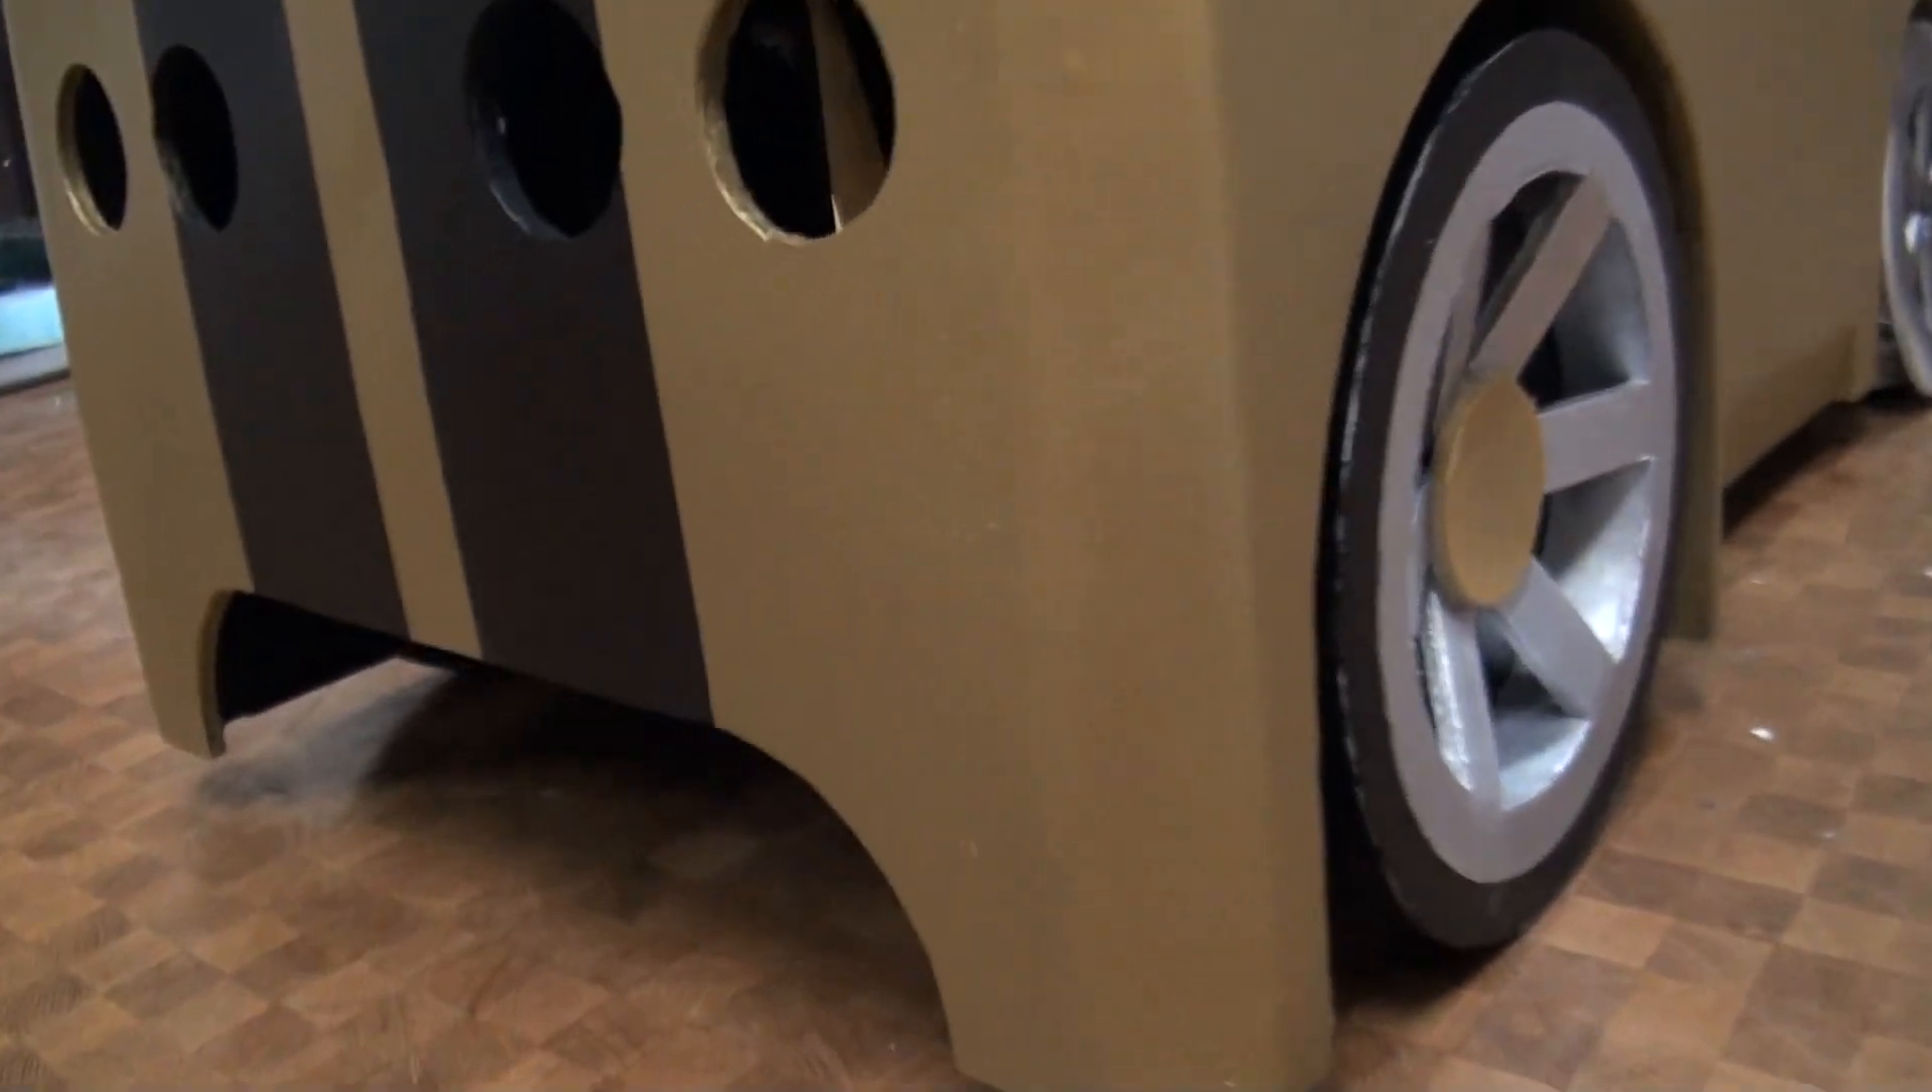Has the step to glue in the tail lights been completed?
No.